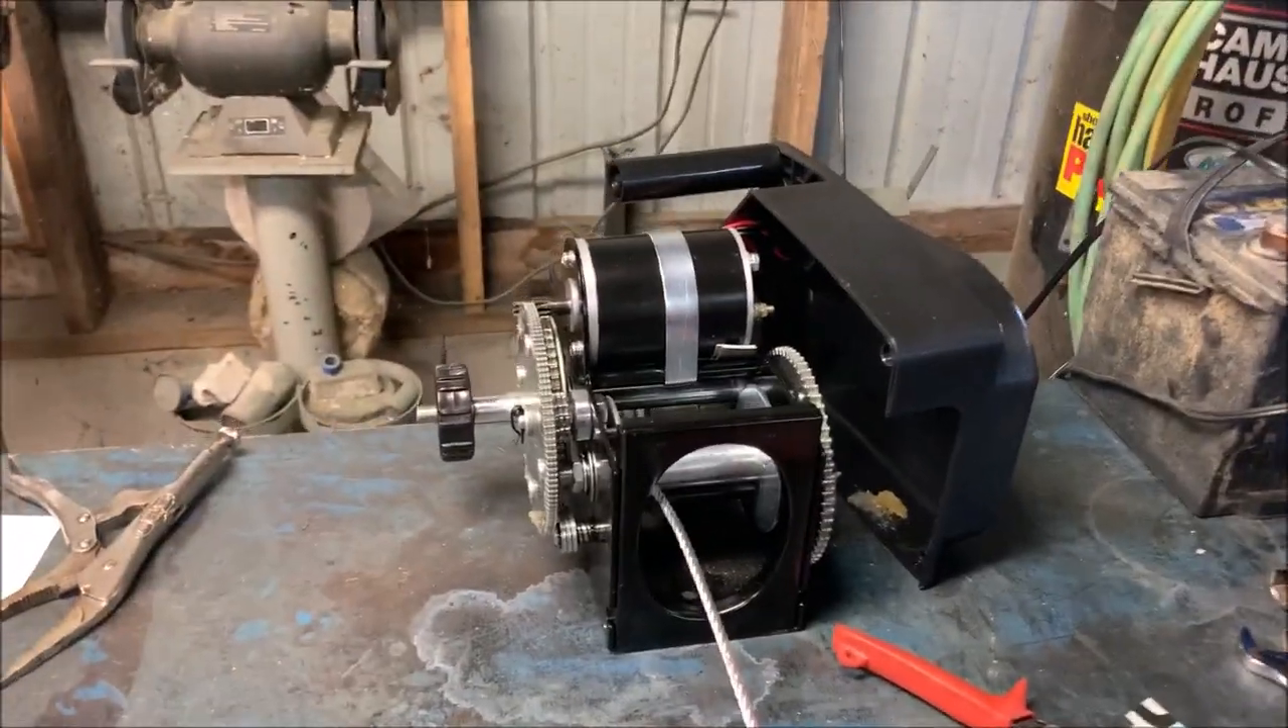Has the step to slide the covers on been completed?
No.